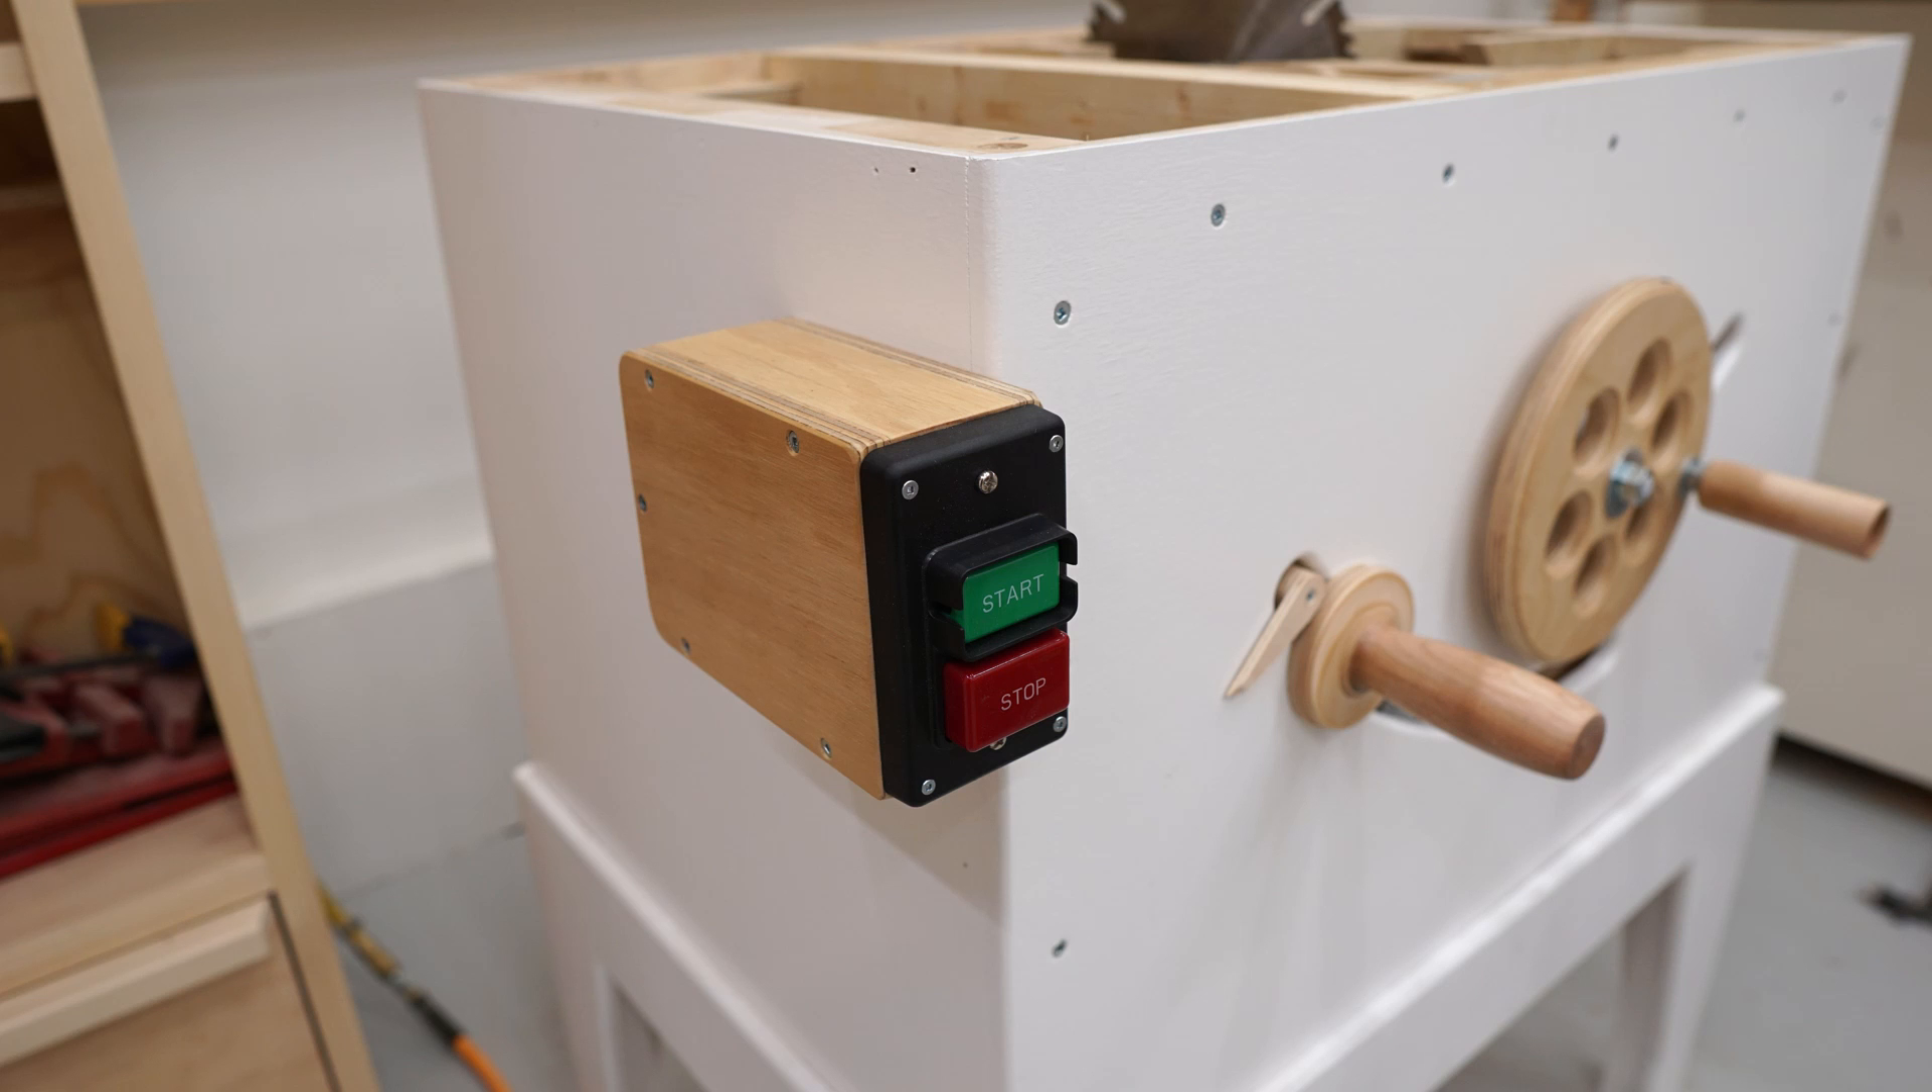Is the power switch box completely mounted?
Yes.